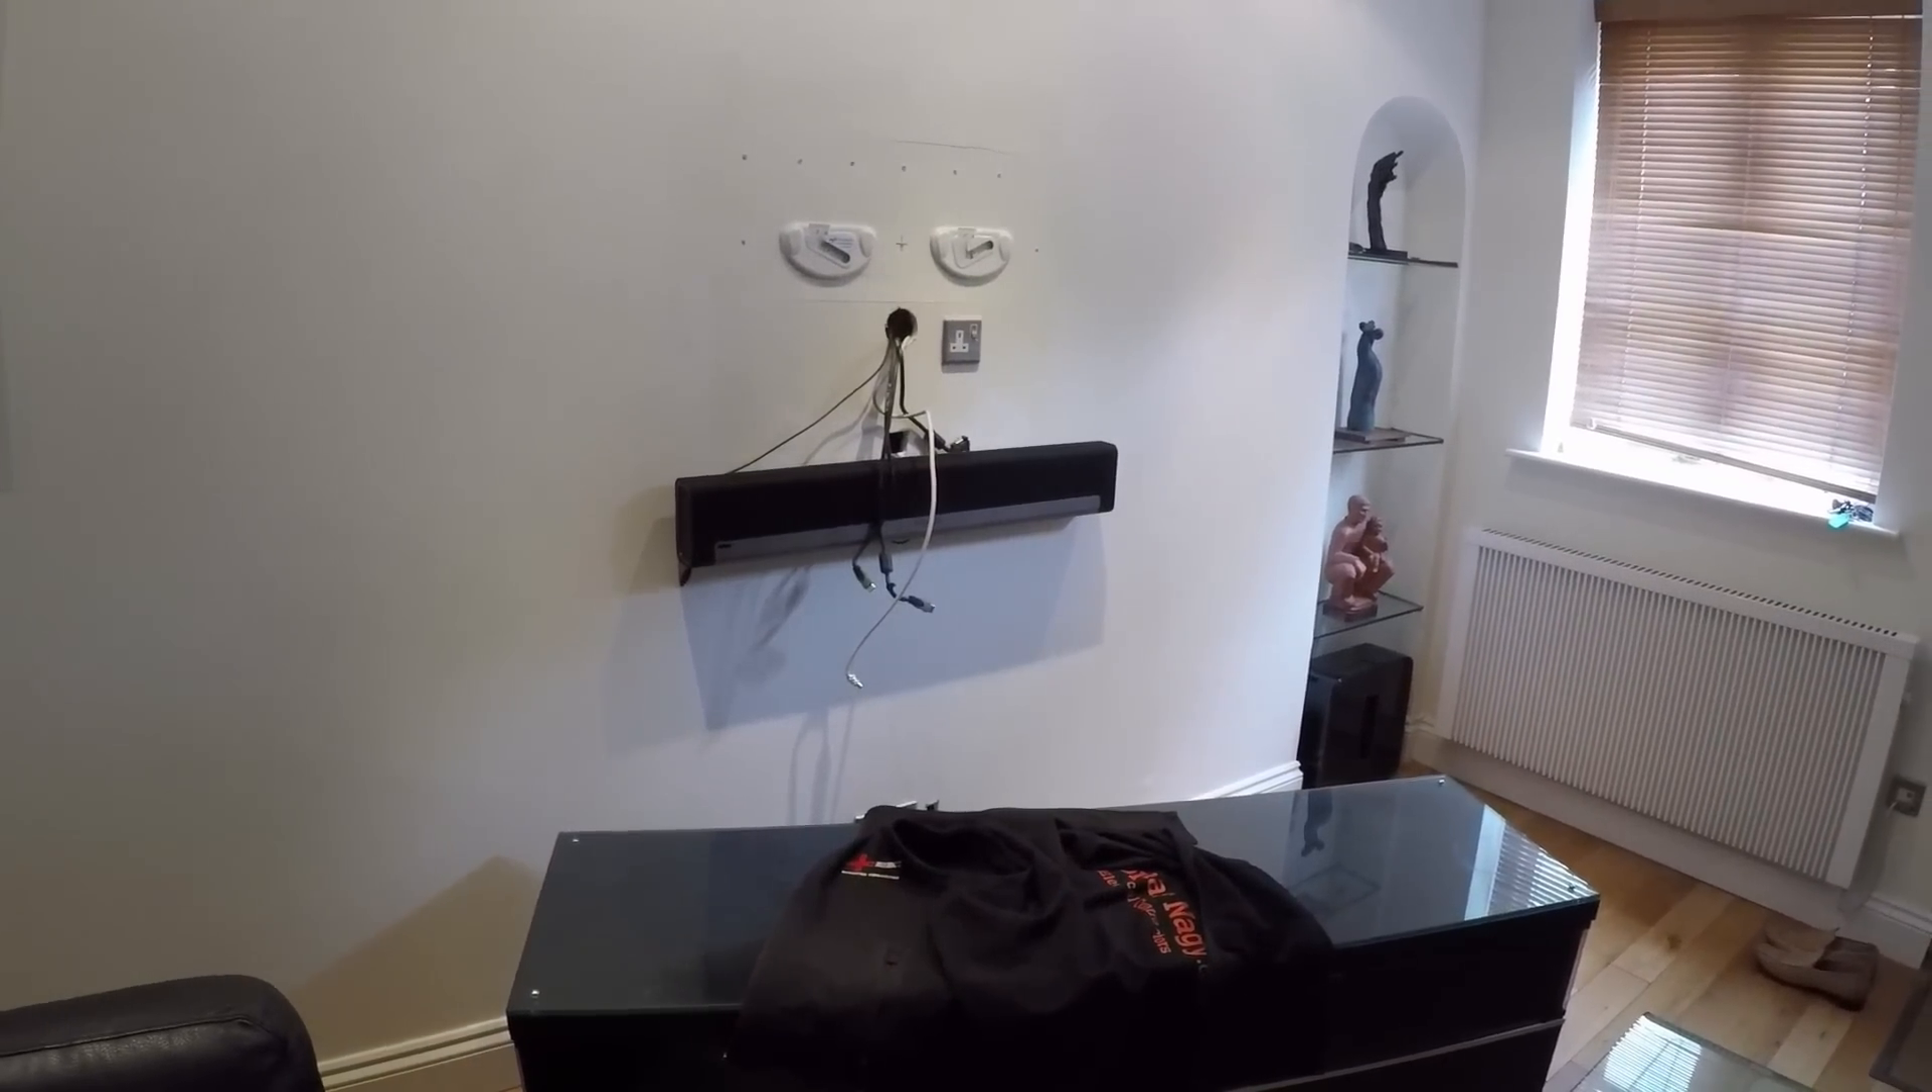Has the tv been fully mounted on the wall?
No.